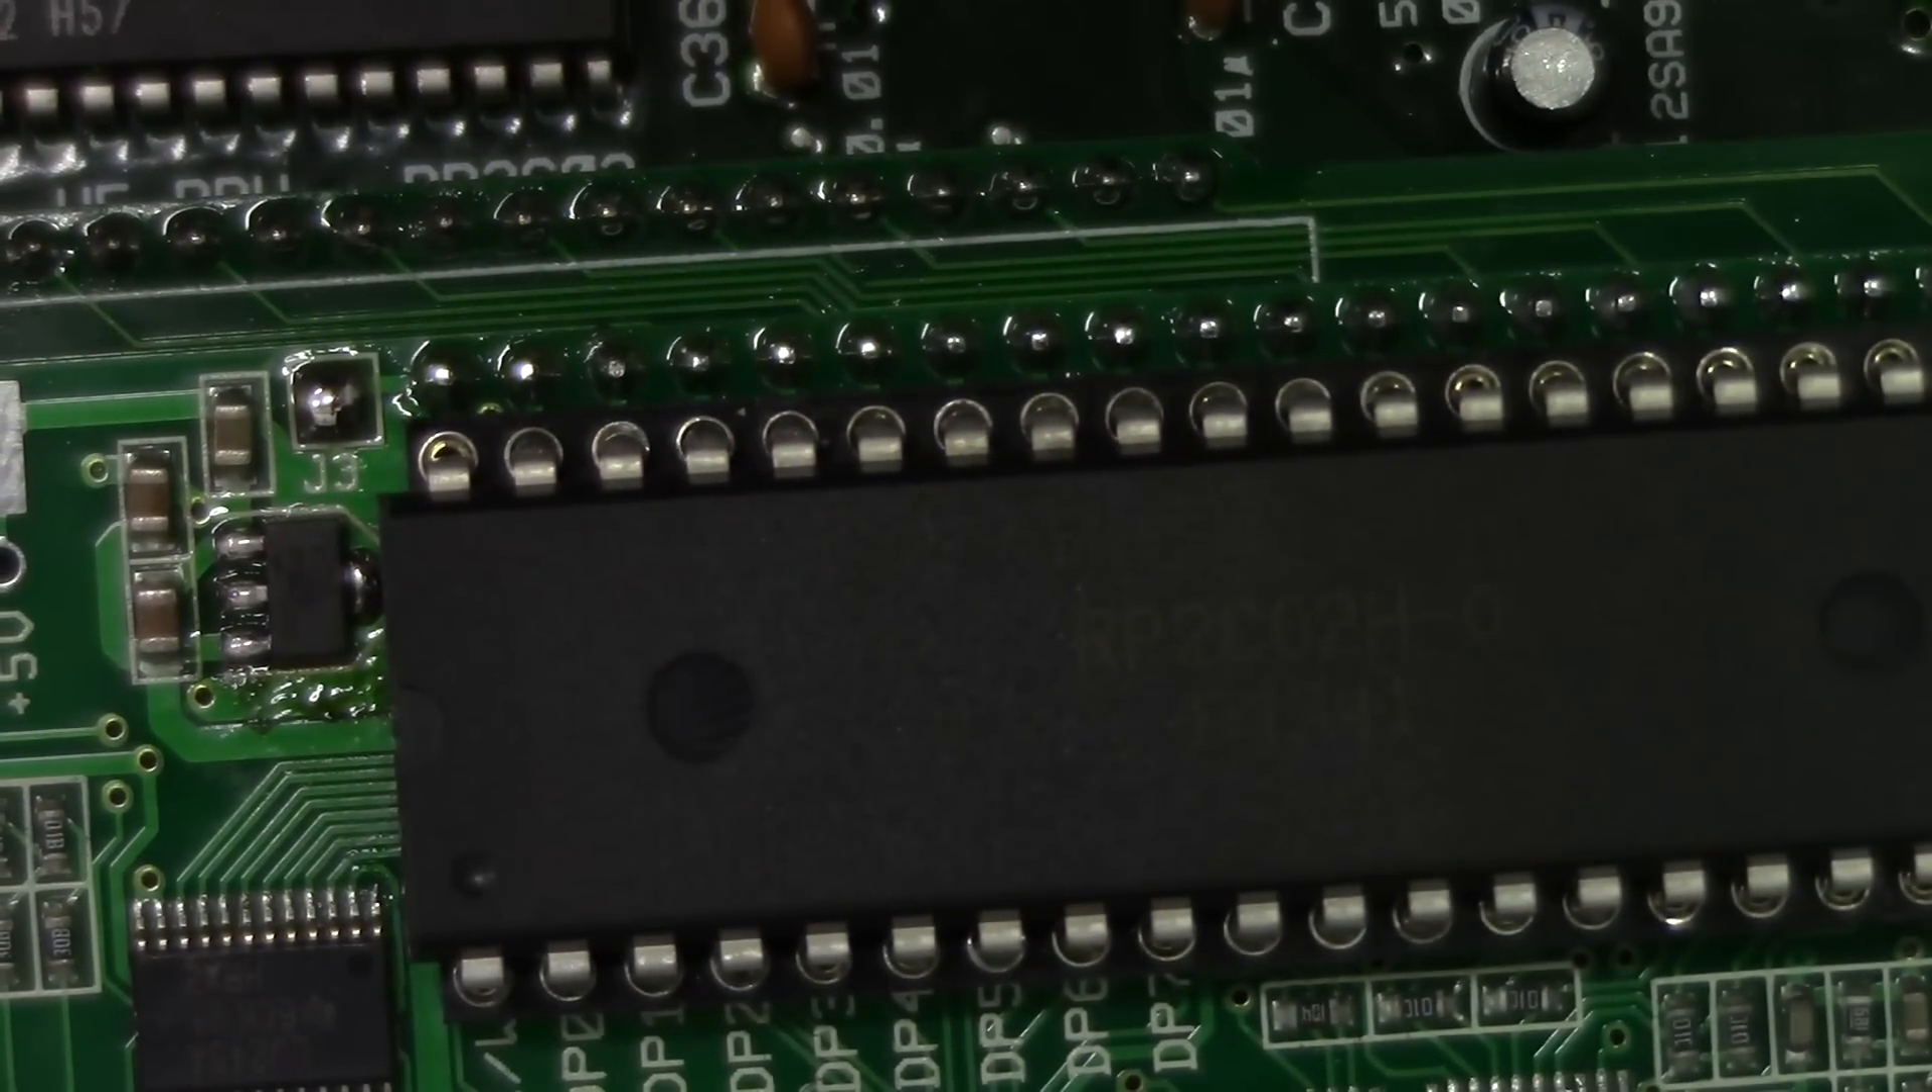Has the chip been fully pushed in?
Yes.